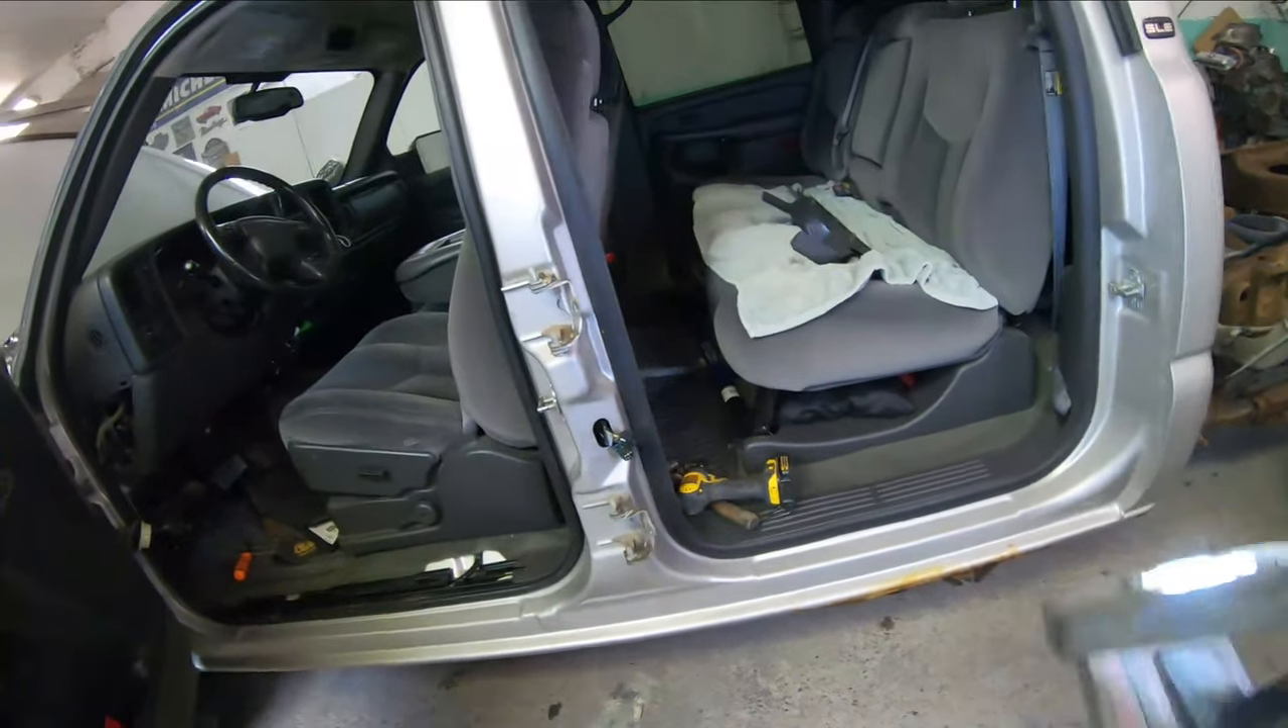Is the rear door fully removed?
Yes.